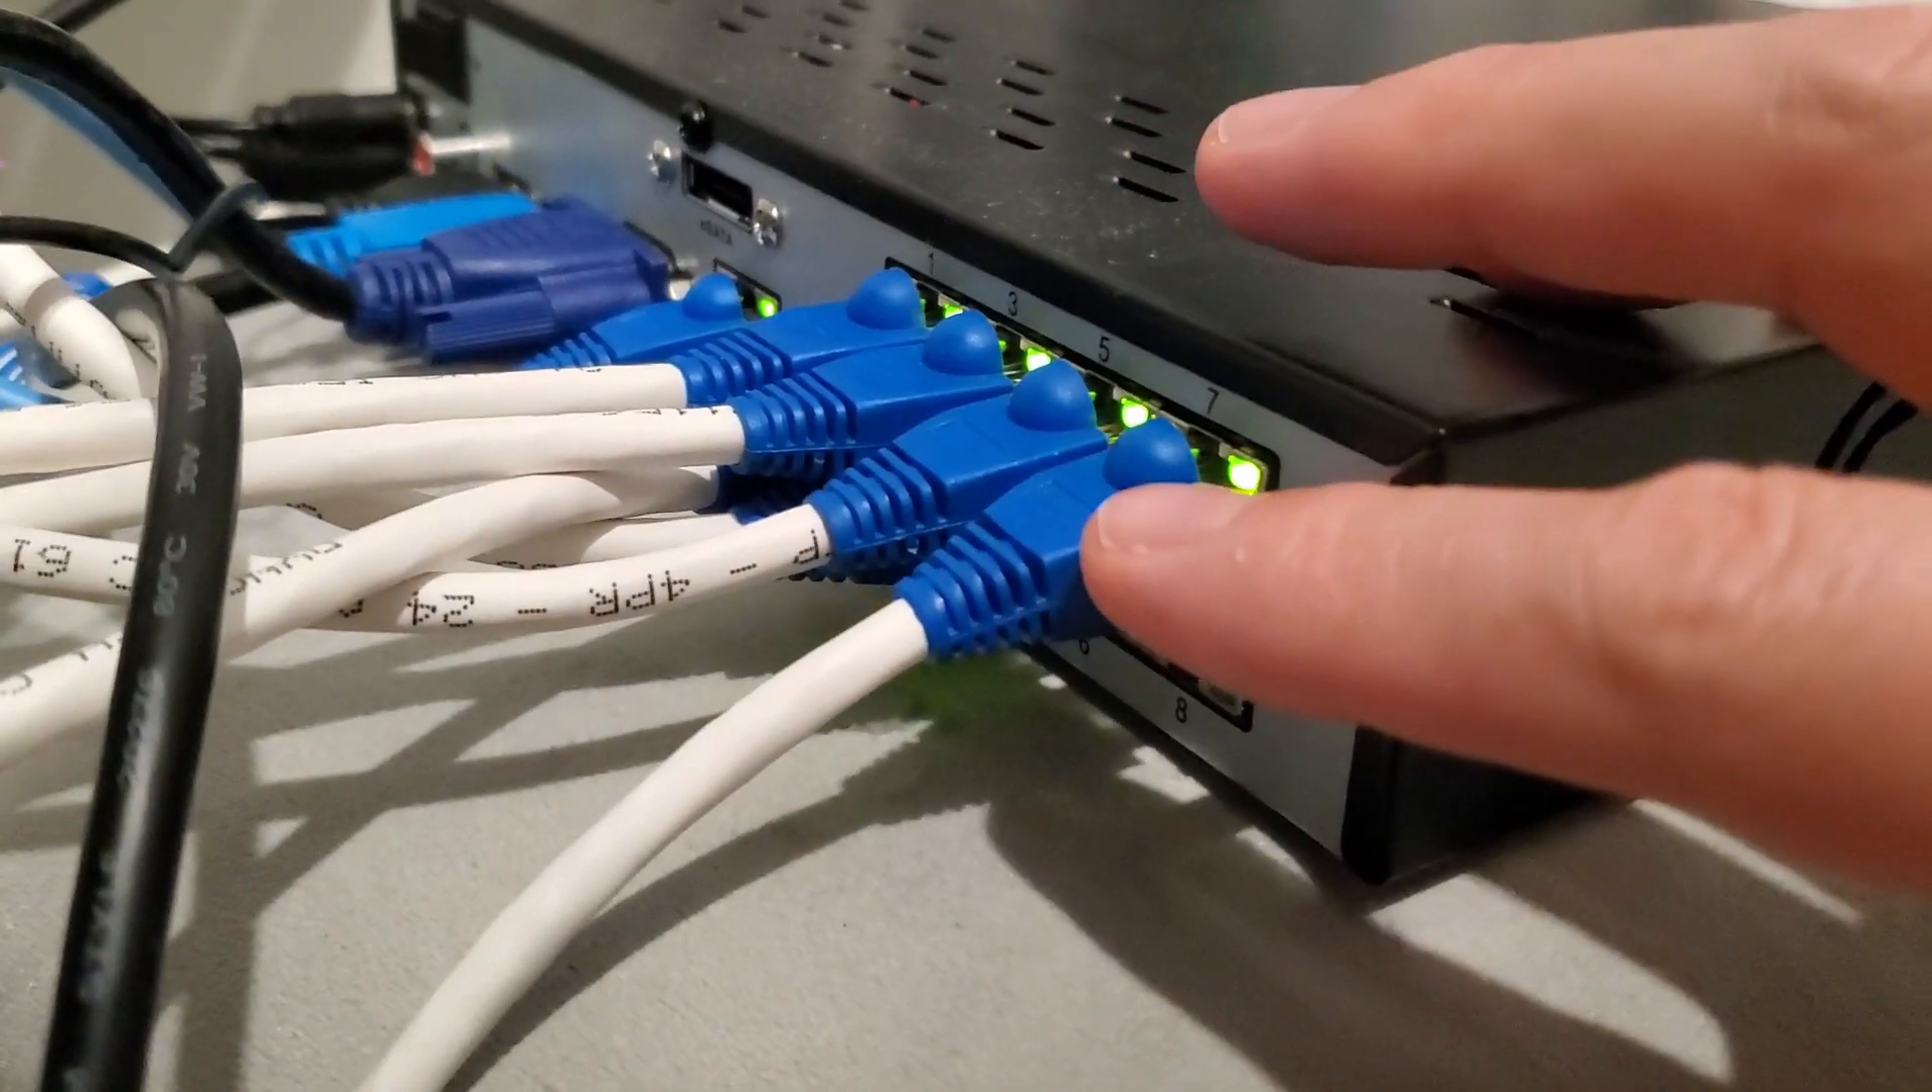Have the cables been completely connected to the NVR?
Yes.